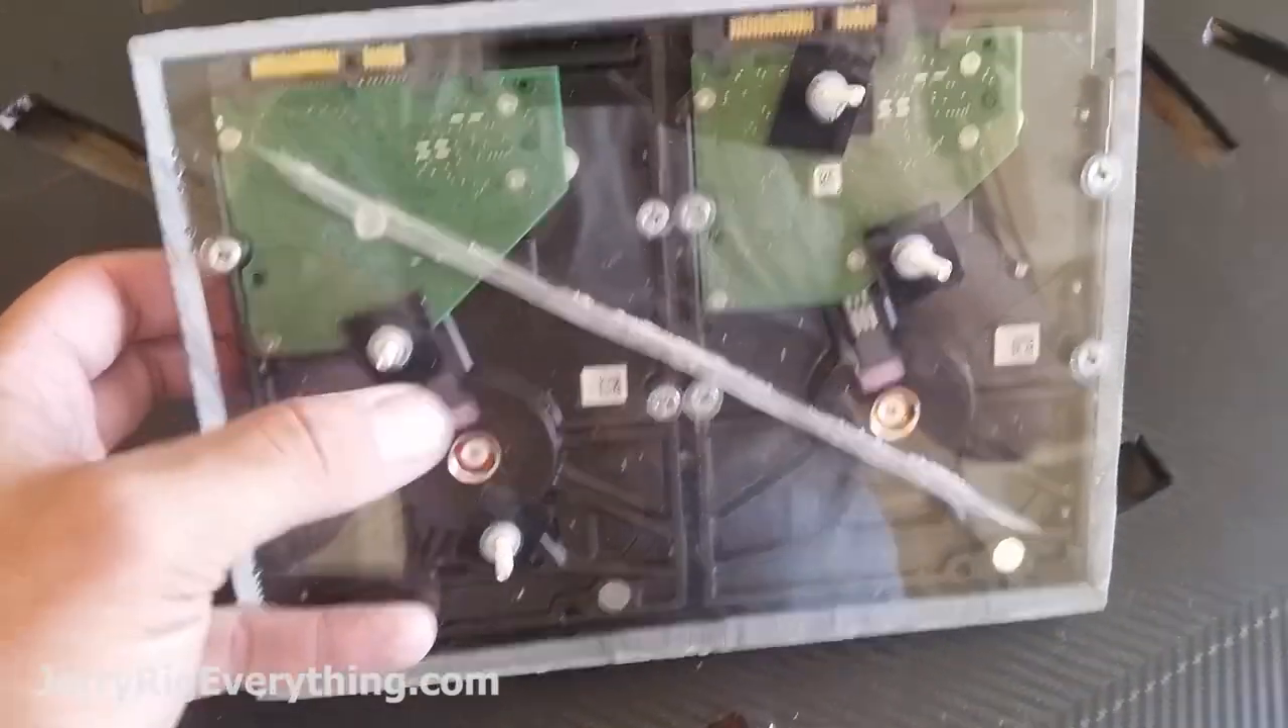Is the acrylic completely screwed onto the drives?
Yes.